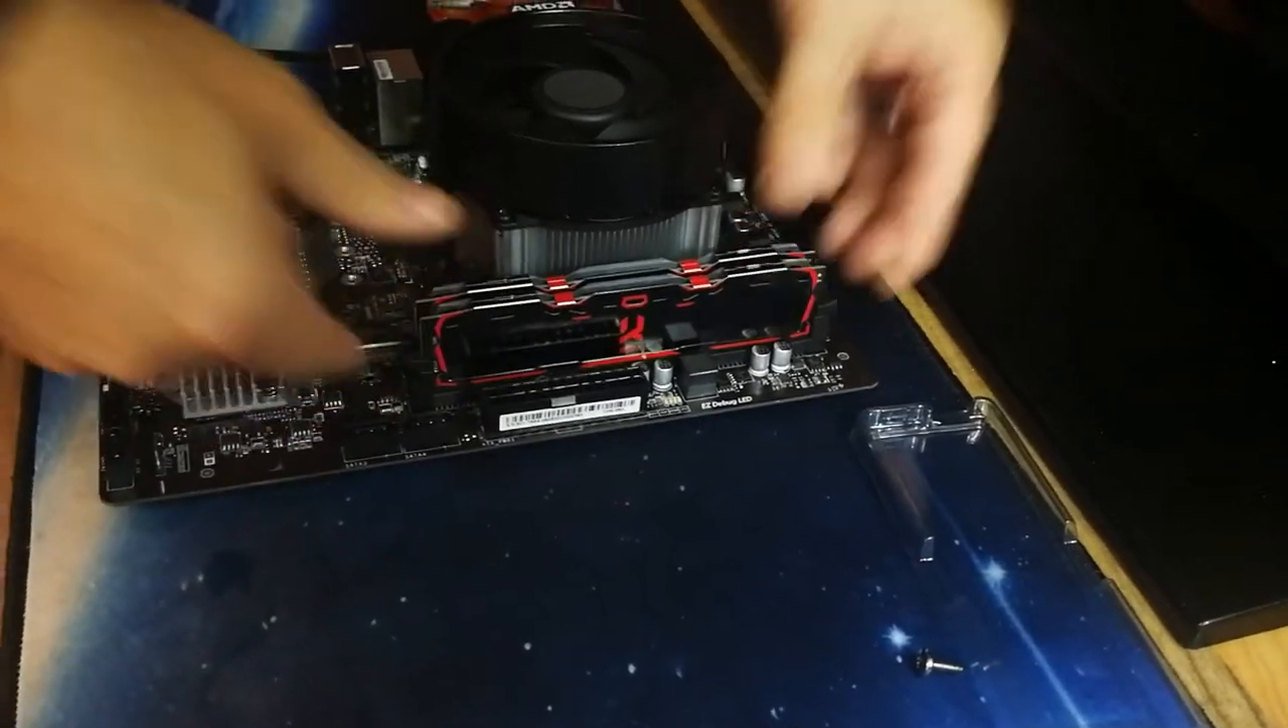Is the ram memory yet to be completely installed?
No.